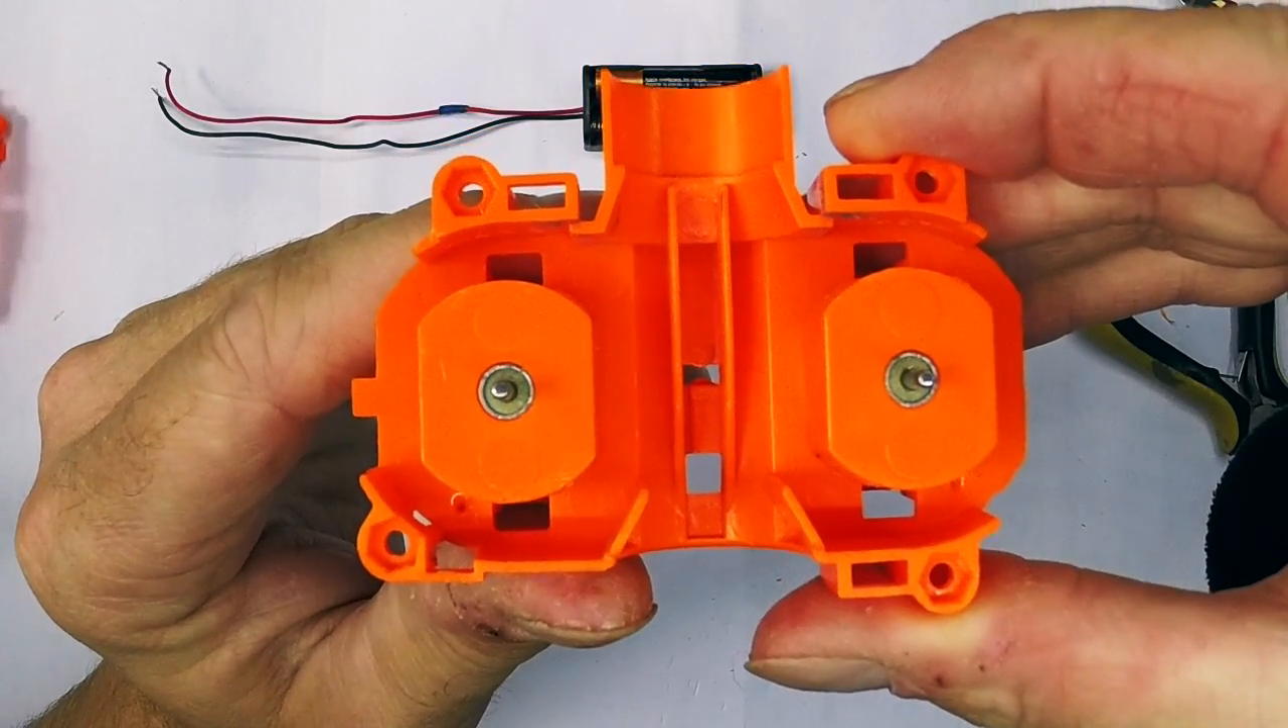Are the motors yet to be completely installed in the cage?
No.